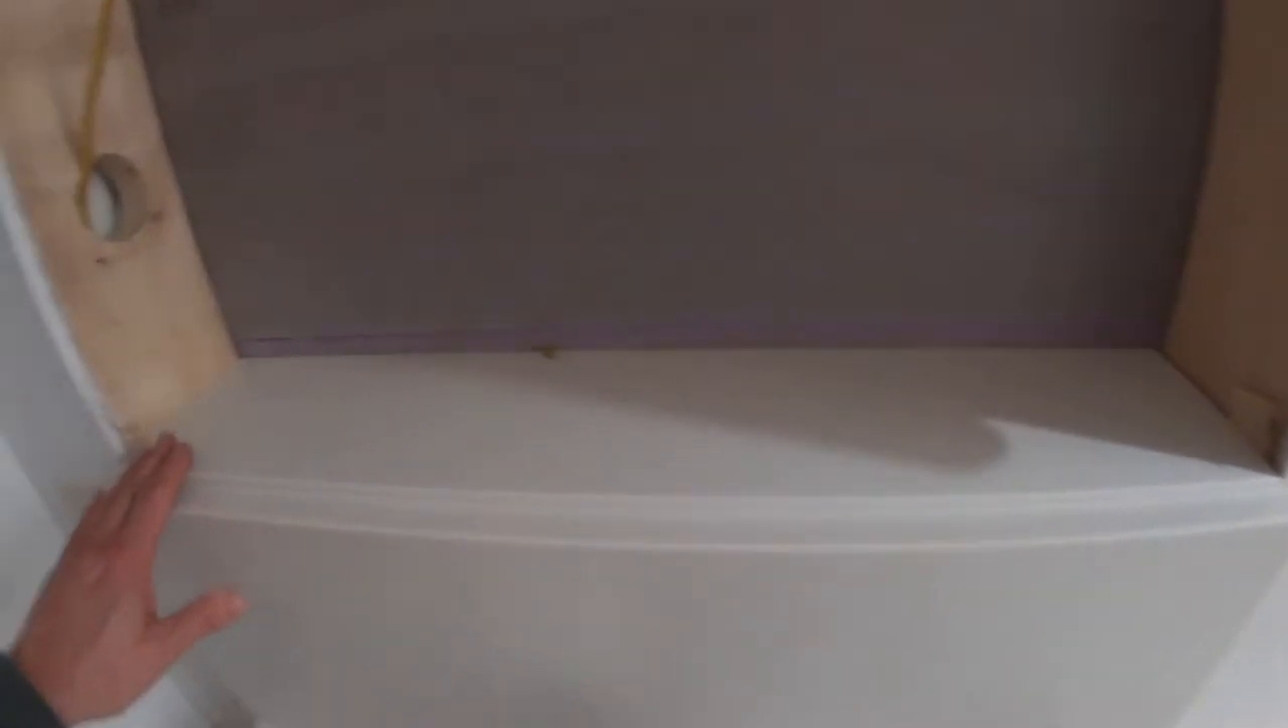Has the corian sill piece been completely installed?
Yes.